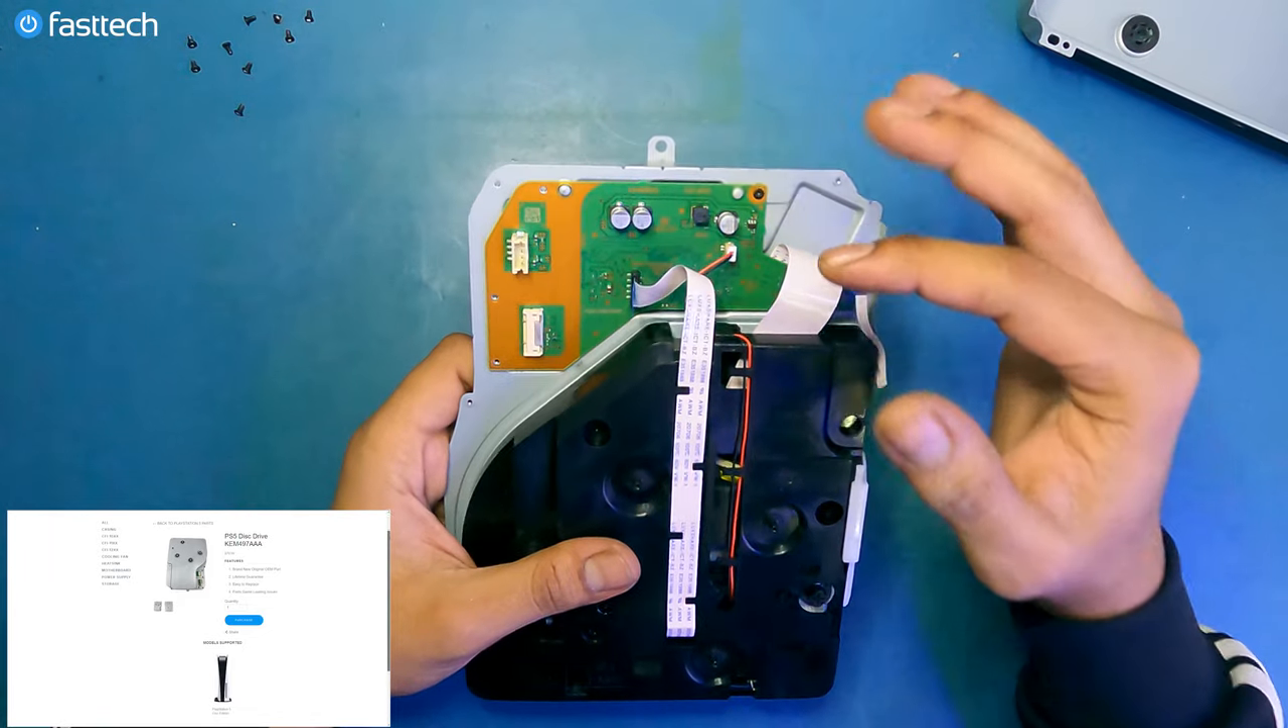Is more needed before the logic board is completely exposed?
No.